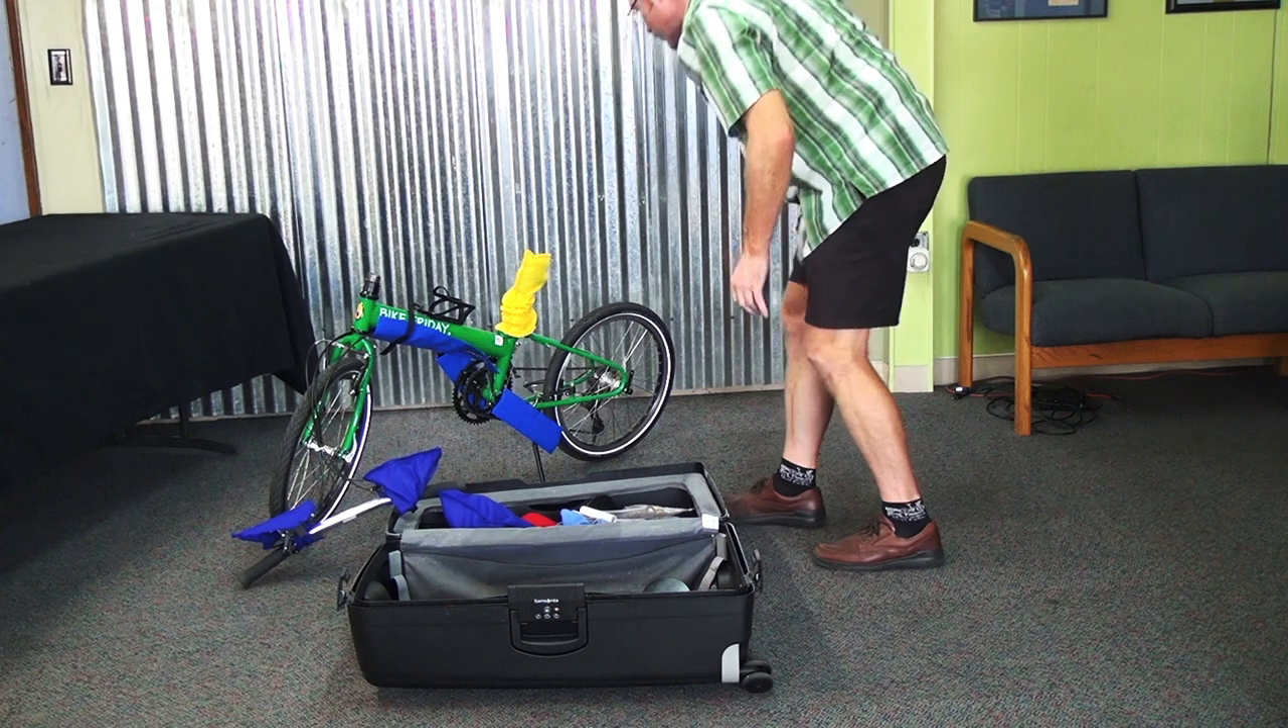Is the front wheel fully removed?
No.